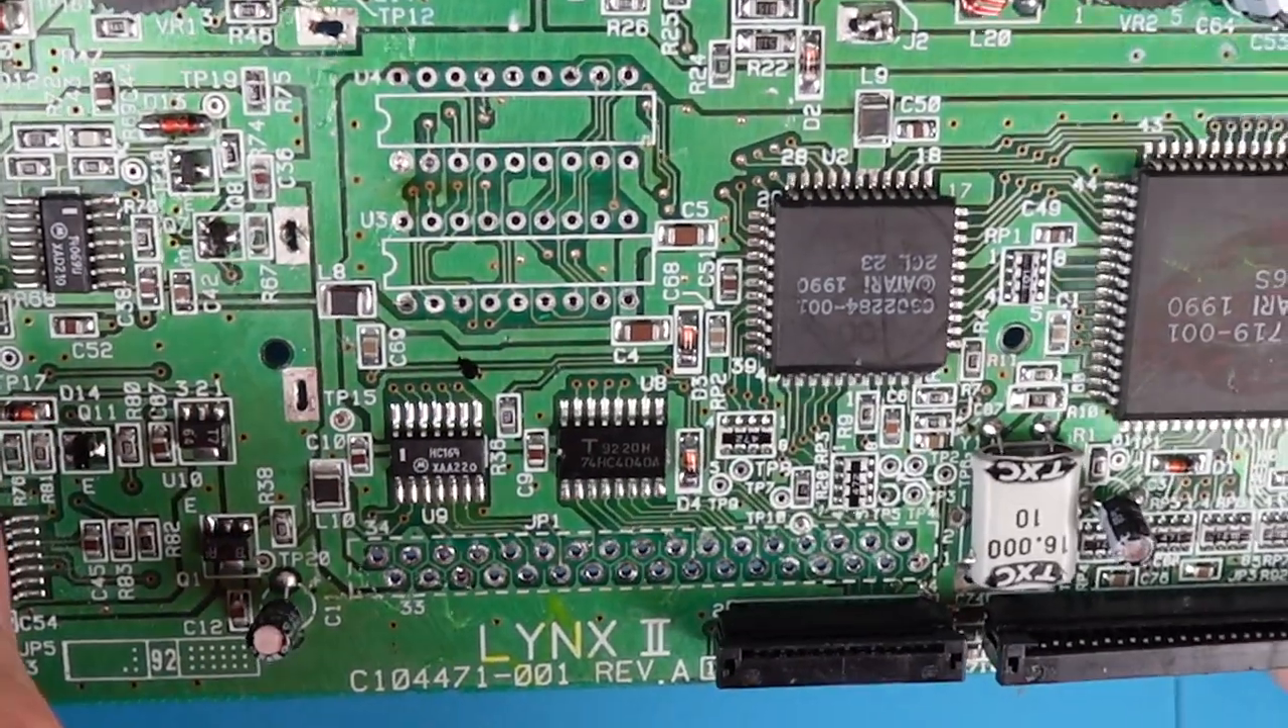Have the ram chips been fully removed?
Yes.